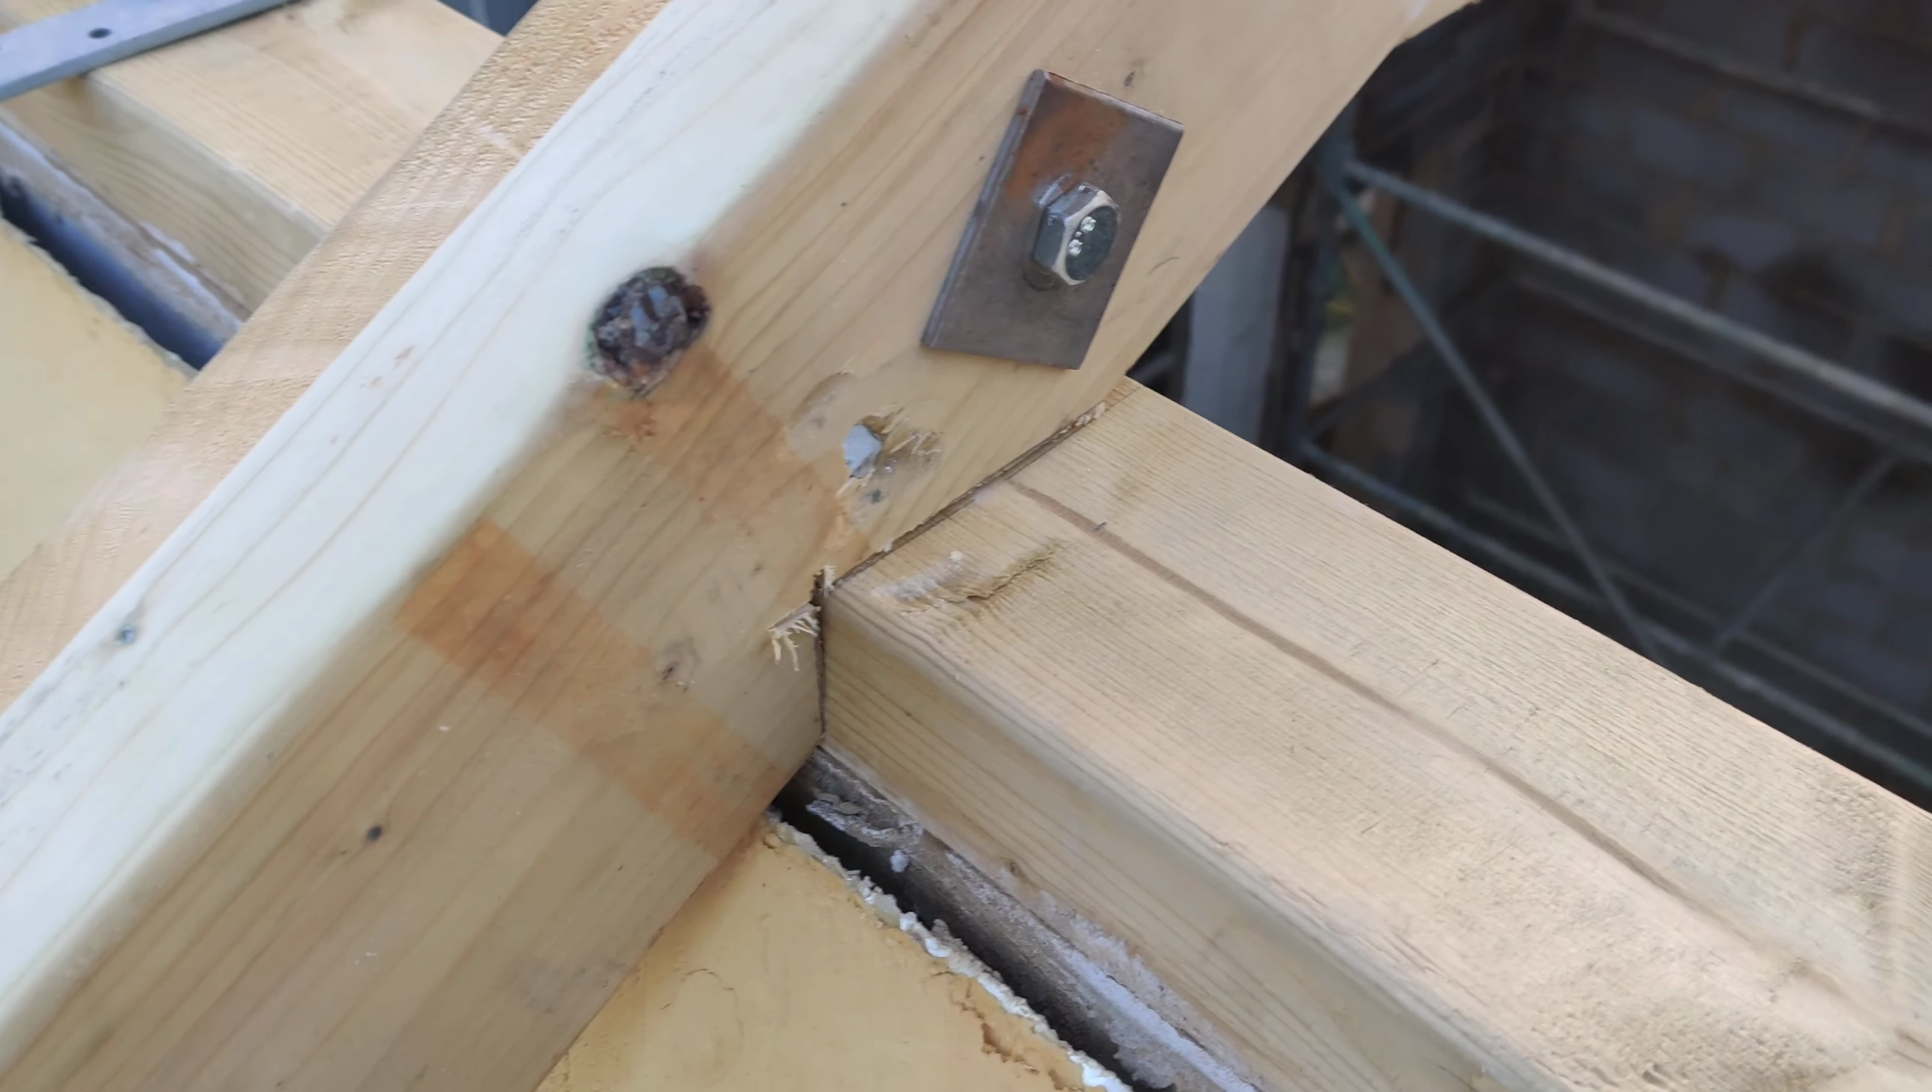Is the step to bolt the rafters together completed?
Yes.